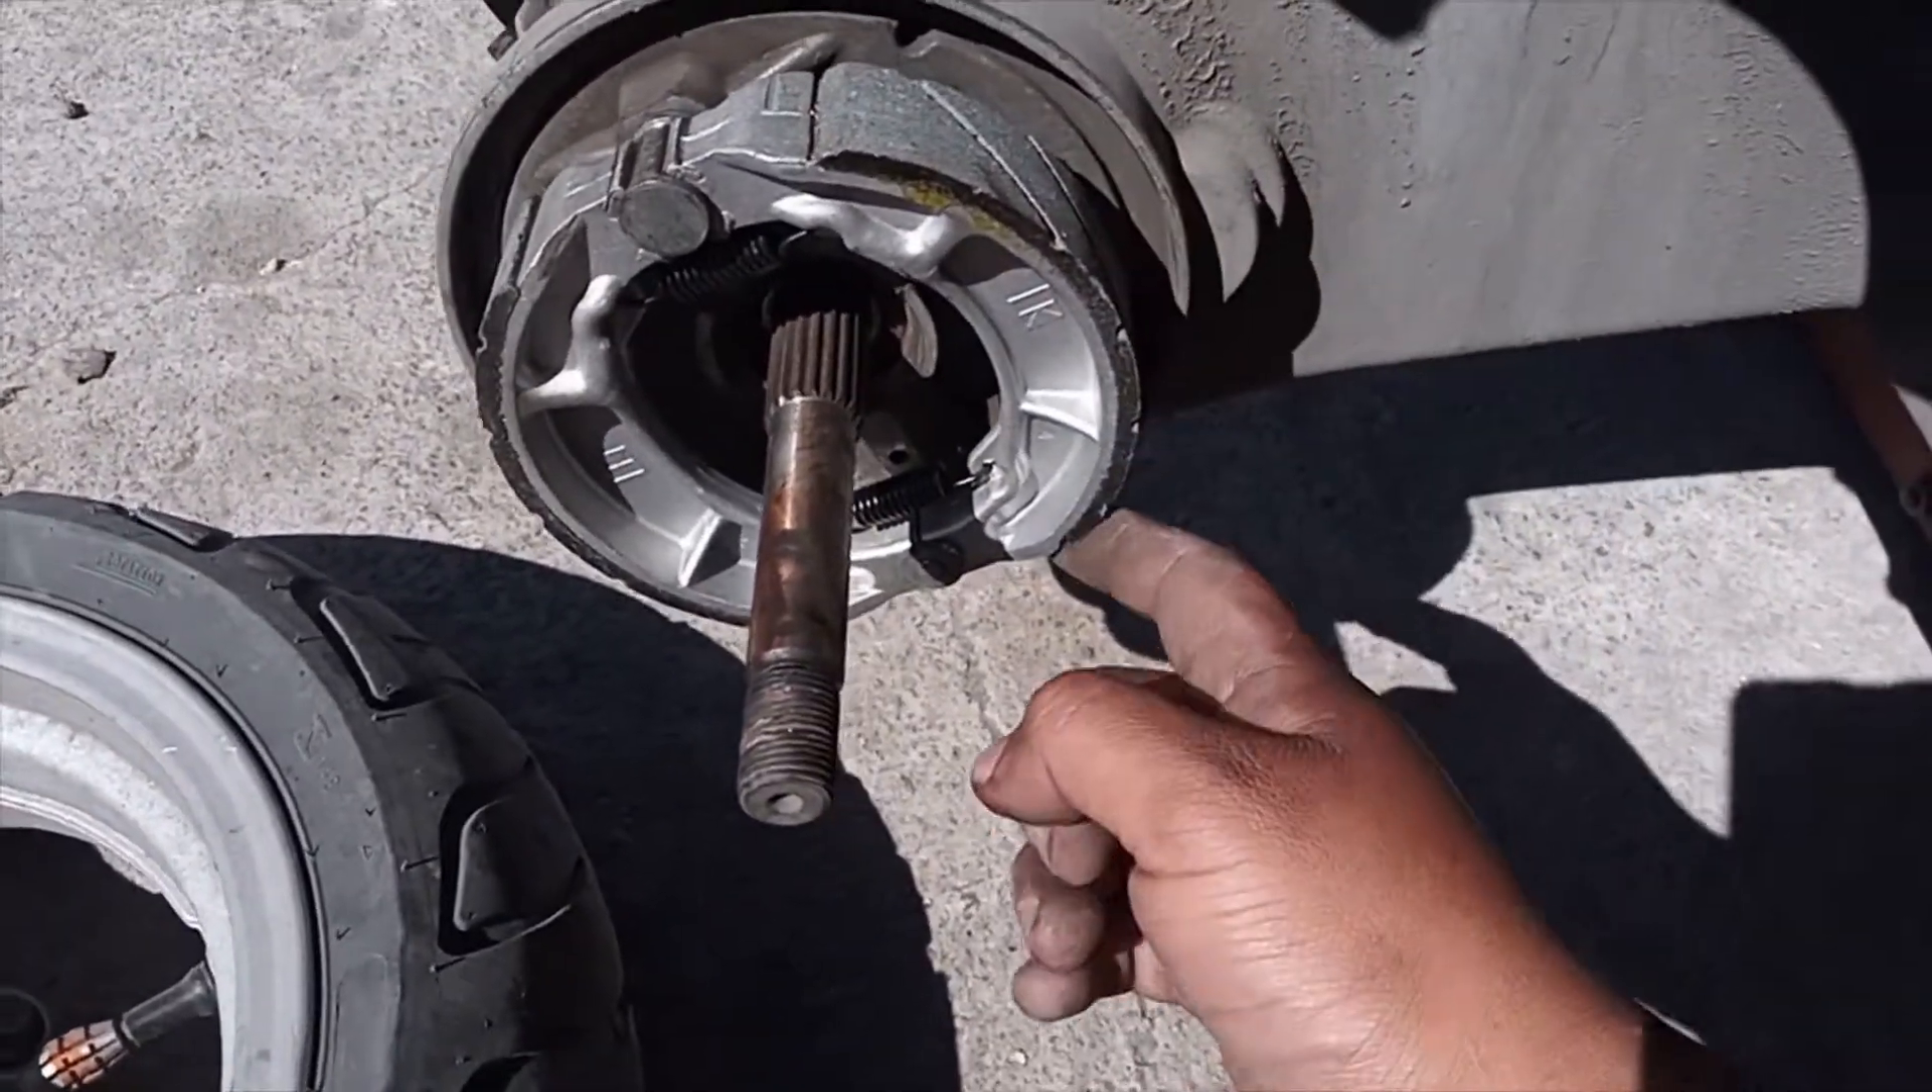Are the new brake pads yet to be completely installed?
No.